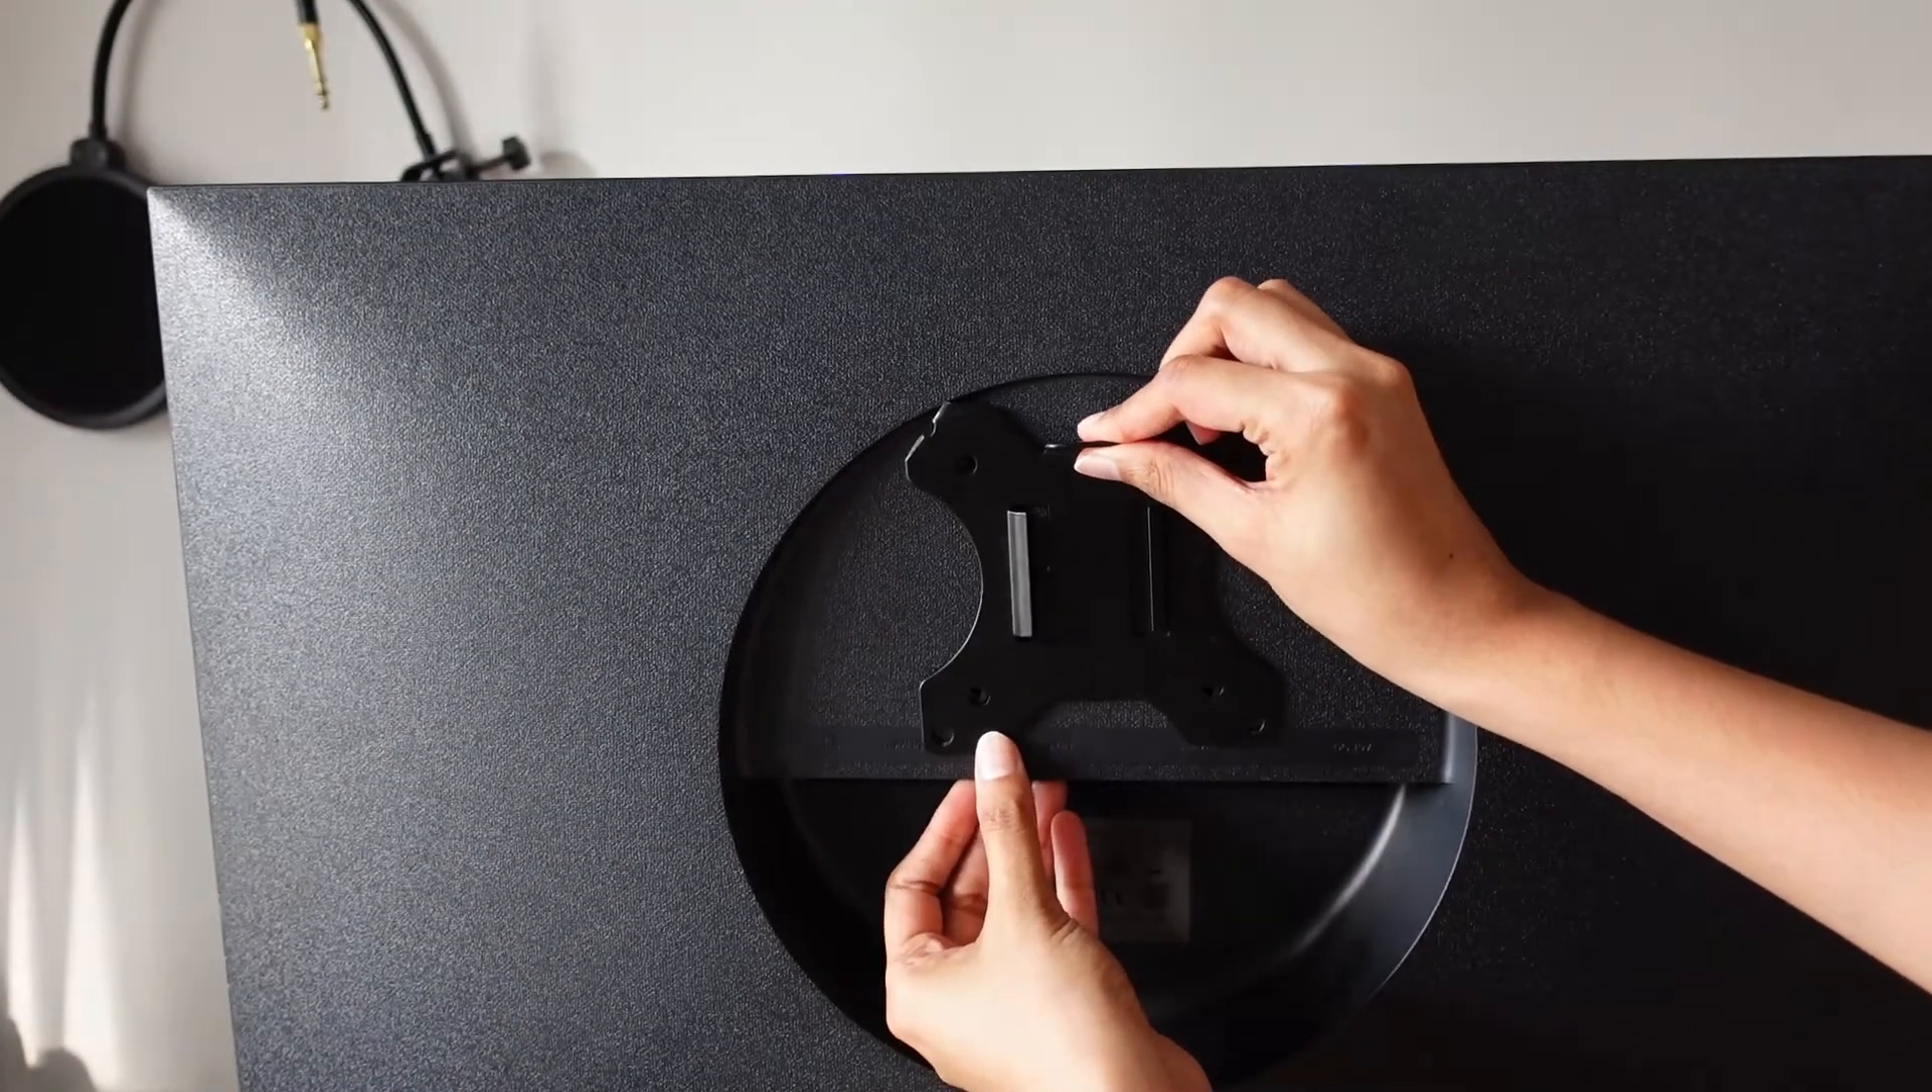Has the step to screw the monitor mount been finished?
No.